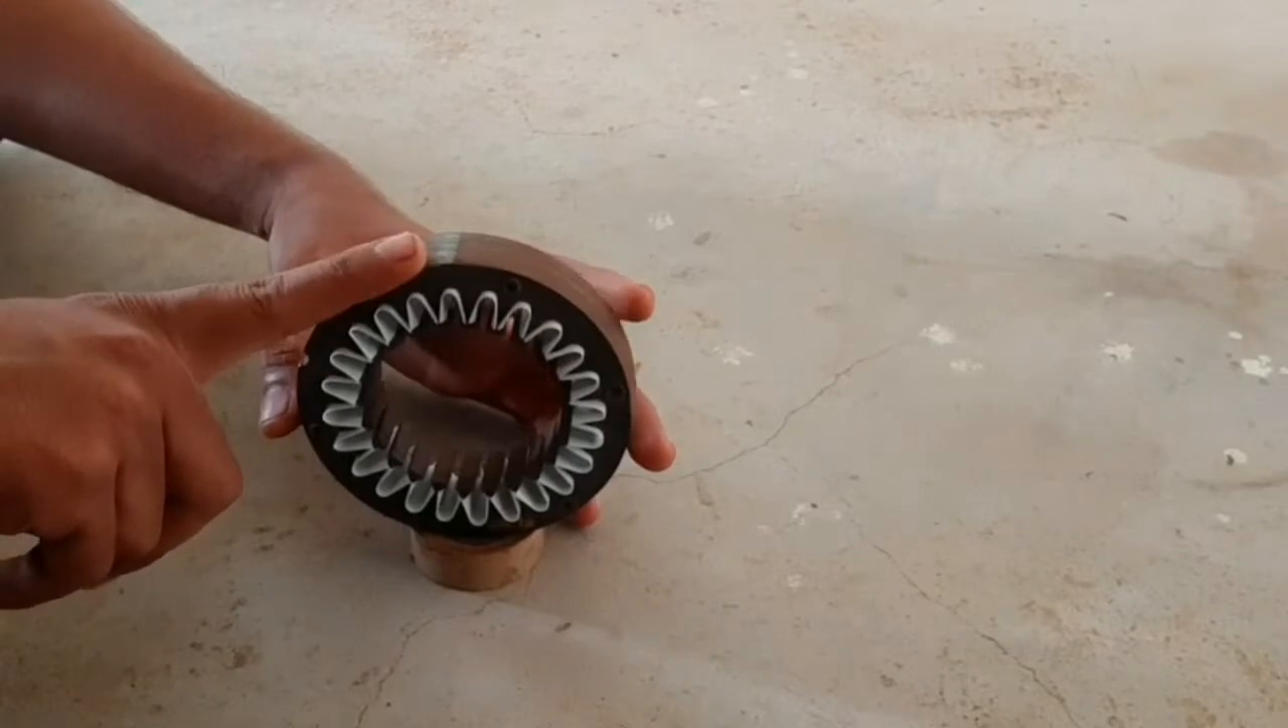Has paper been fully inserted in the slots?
Yes.